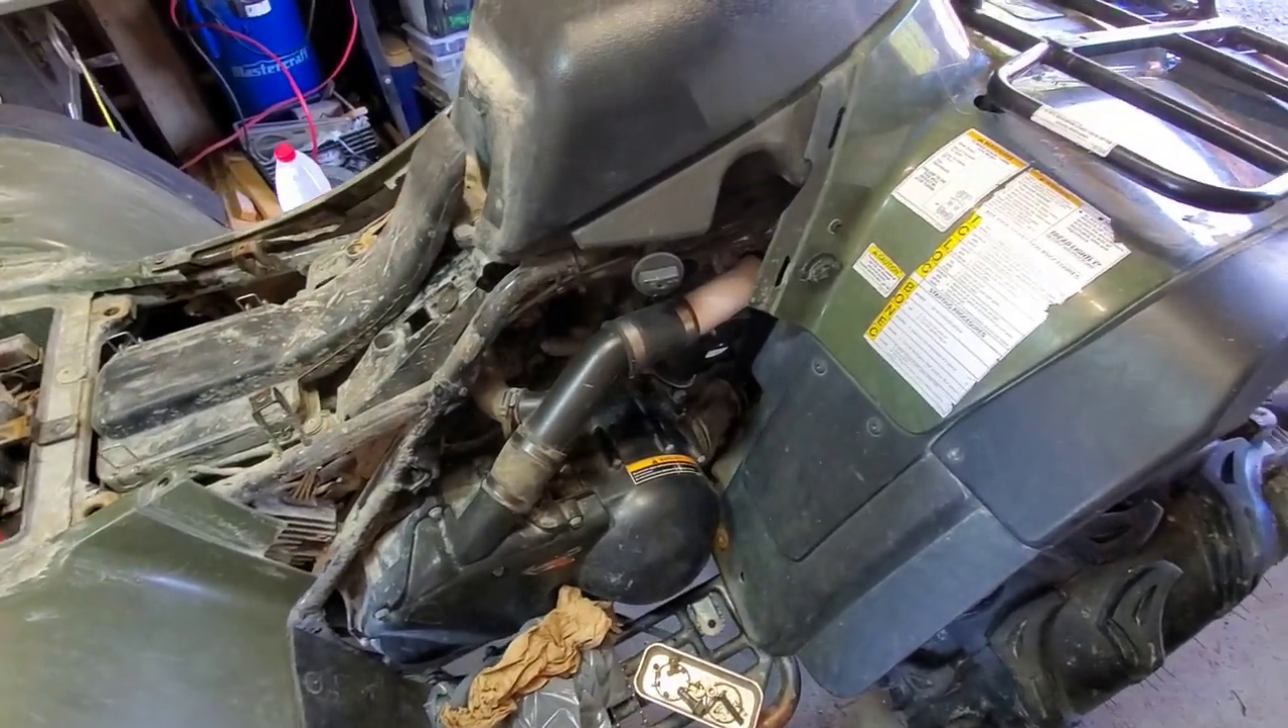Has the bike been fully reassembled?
No.